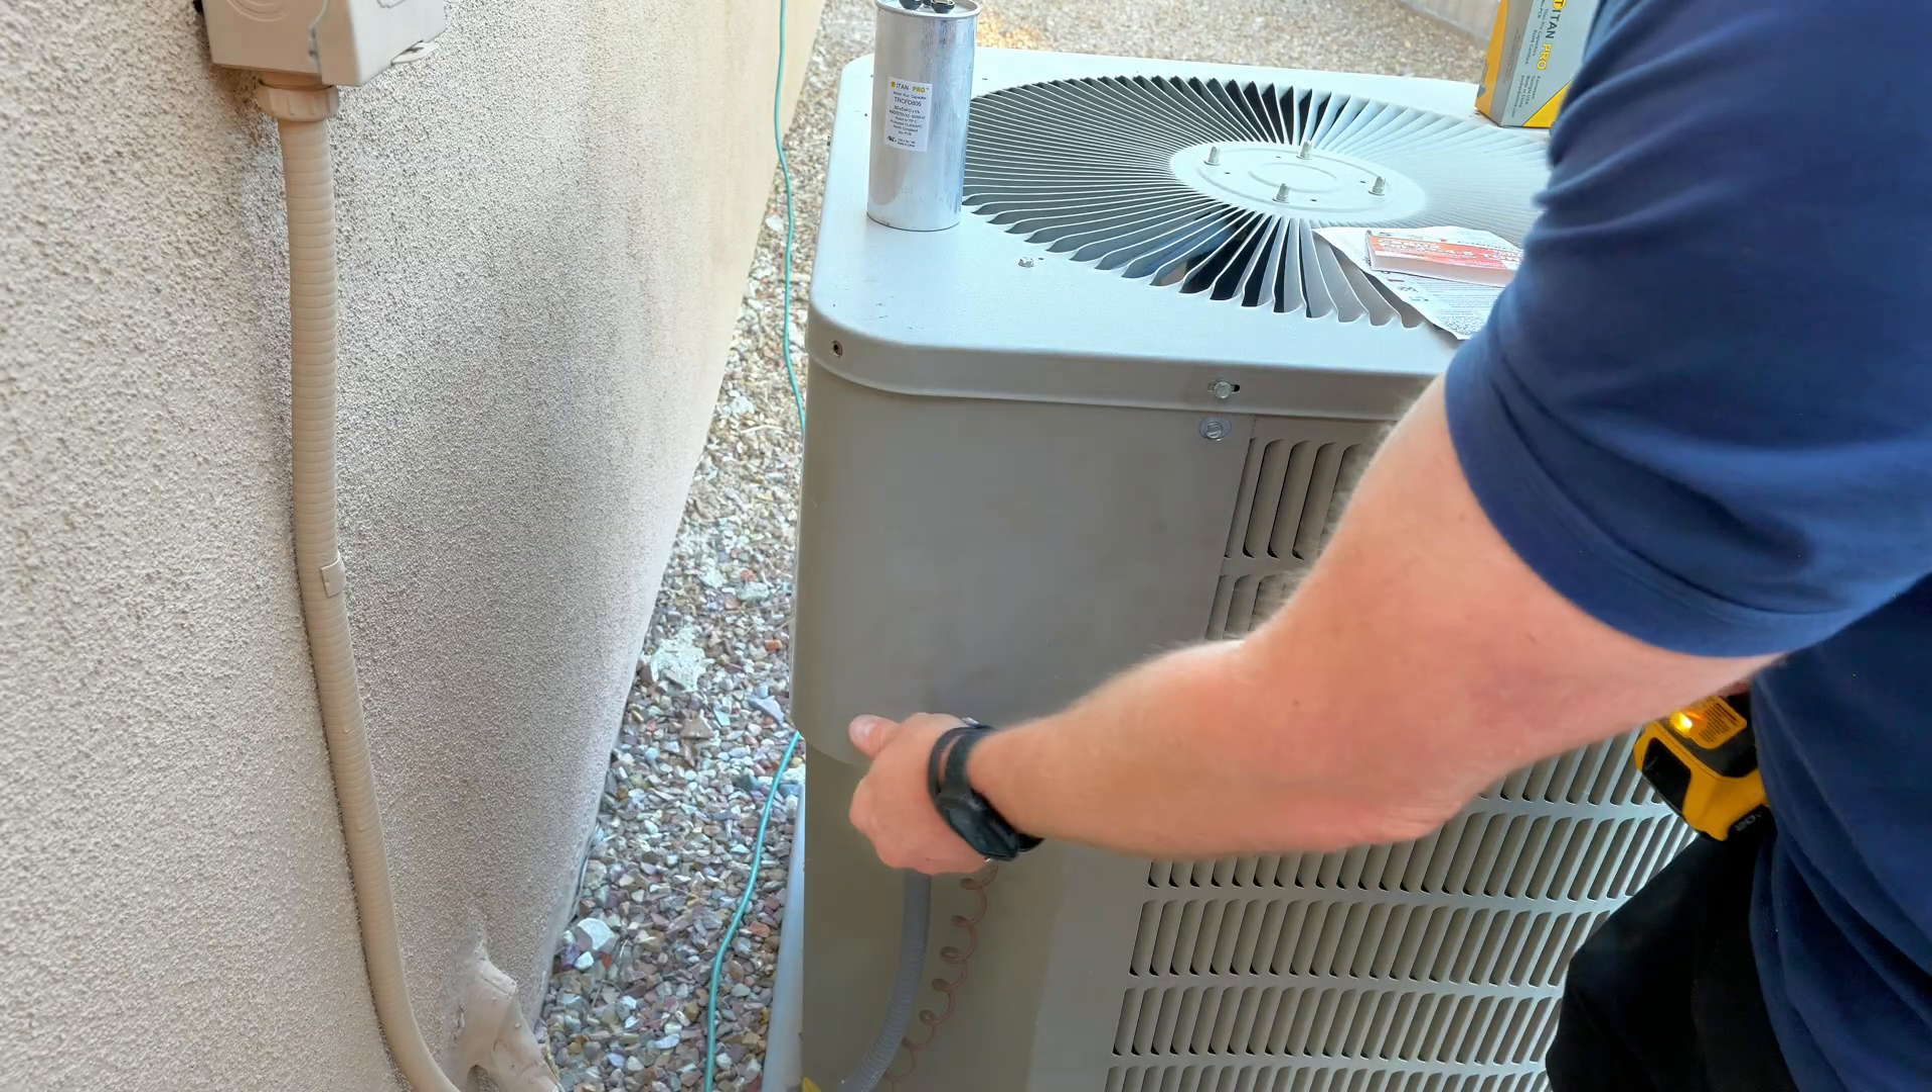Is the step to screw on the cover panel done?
No.